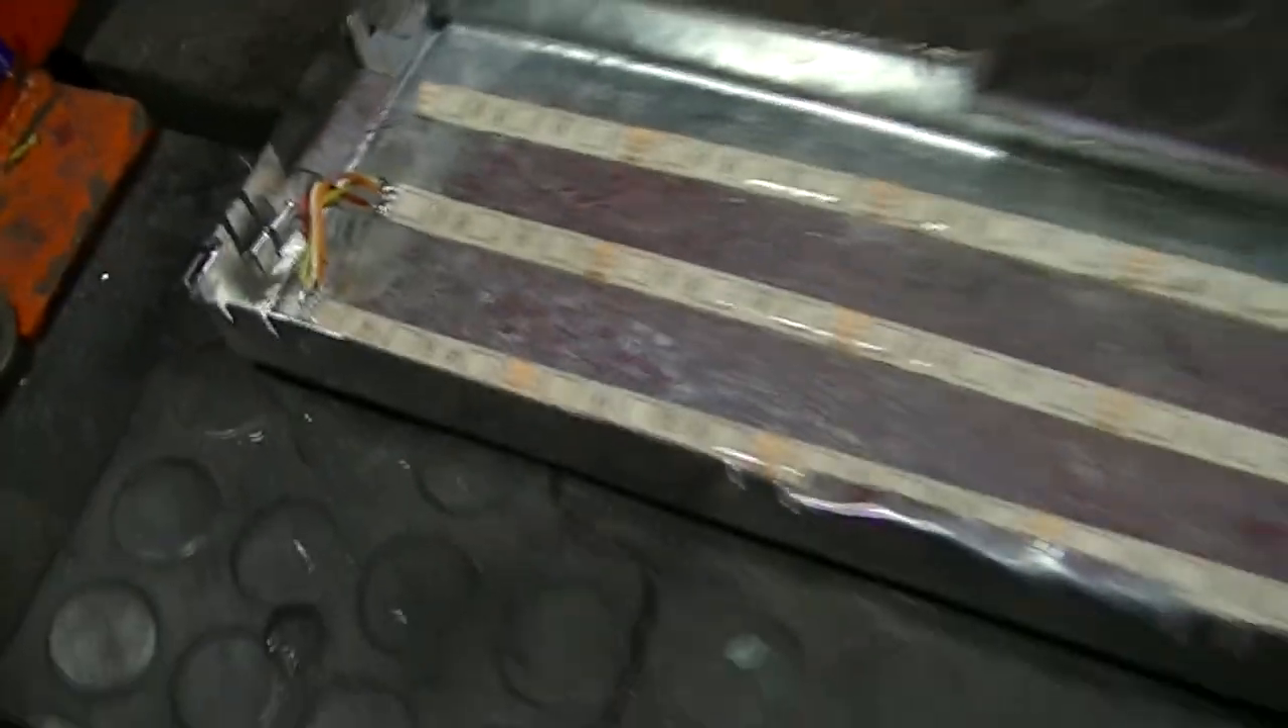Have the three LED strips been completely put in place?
Yes.